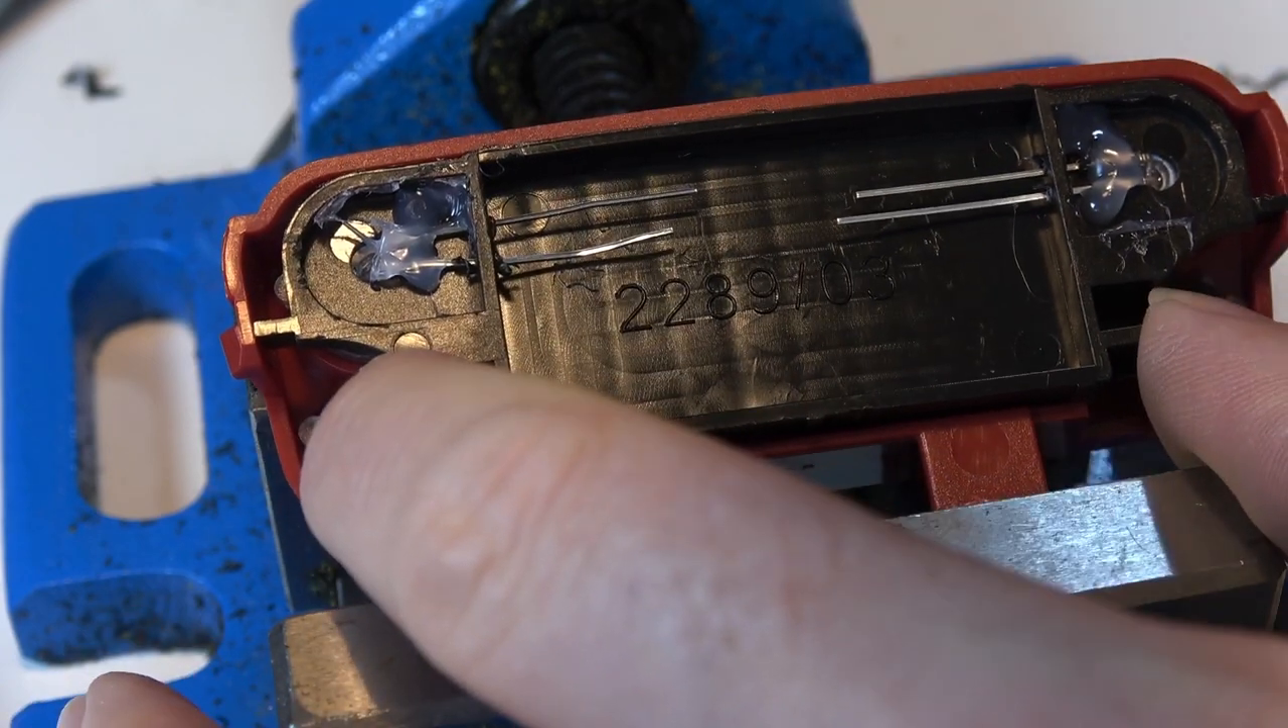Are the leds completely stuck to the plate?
Yes.